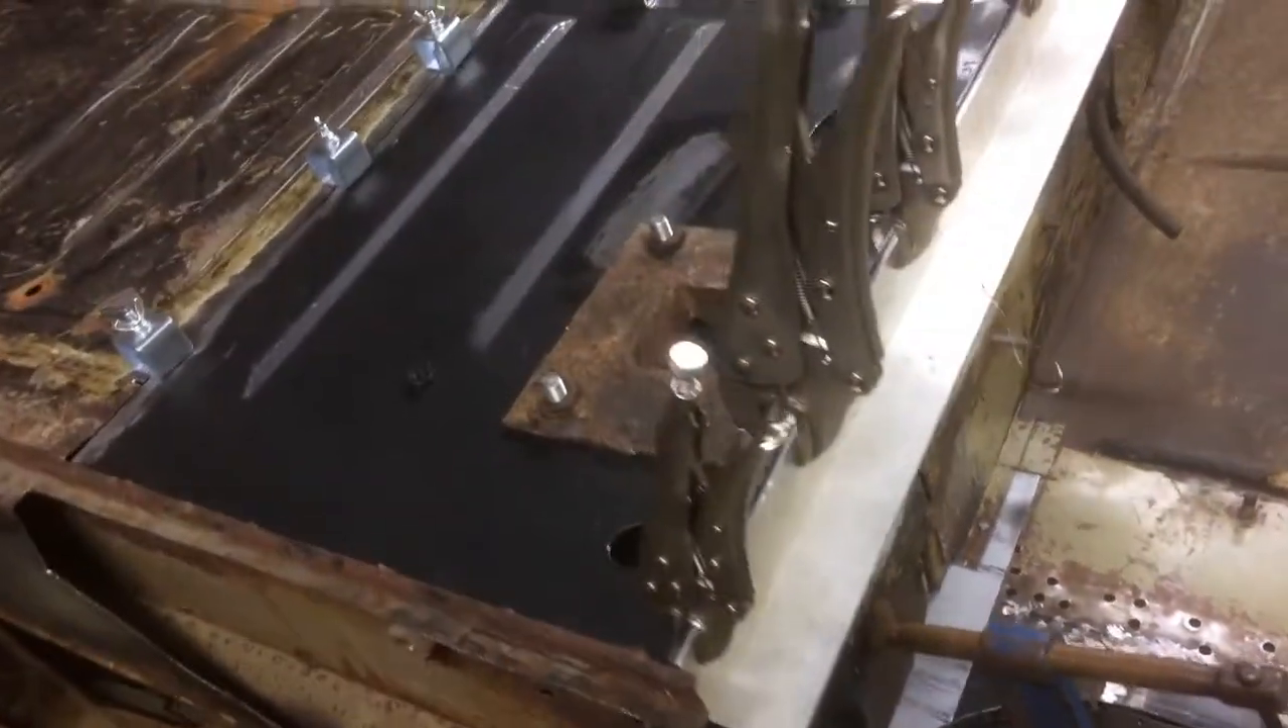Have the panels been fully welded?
No.